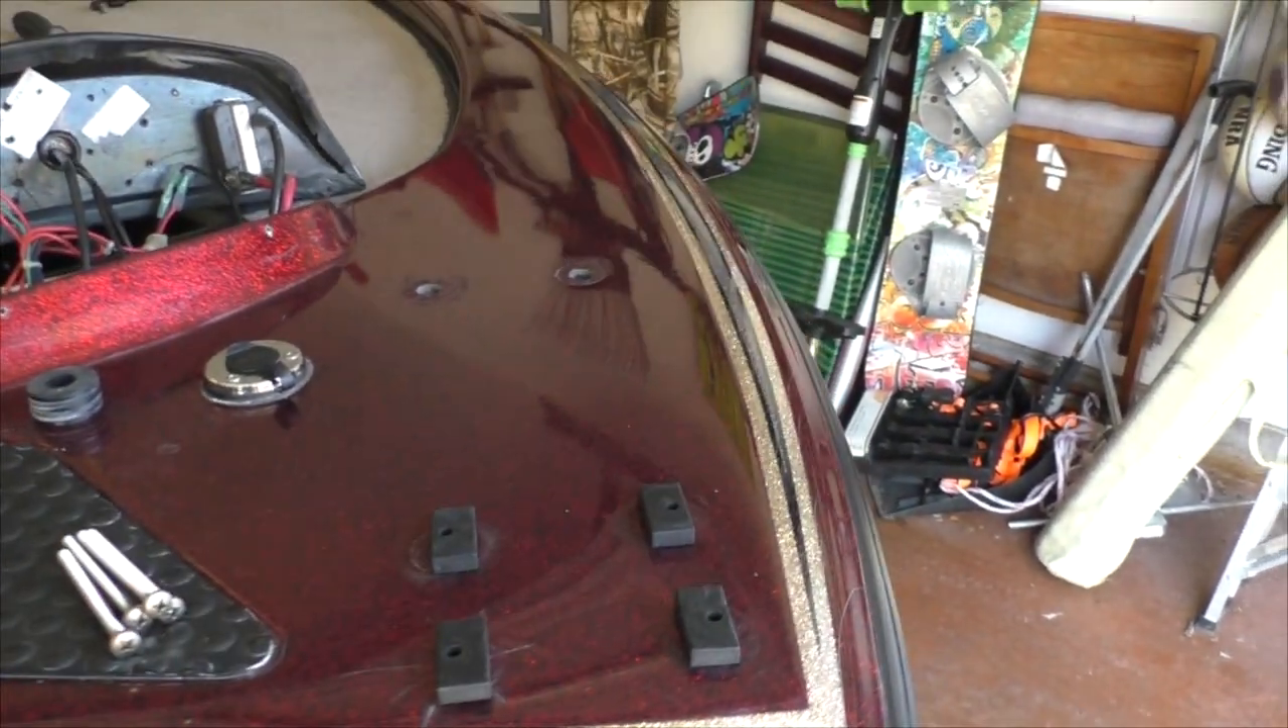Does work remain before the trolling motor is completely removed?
No.